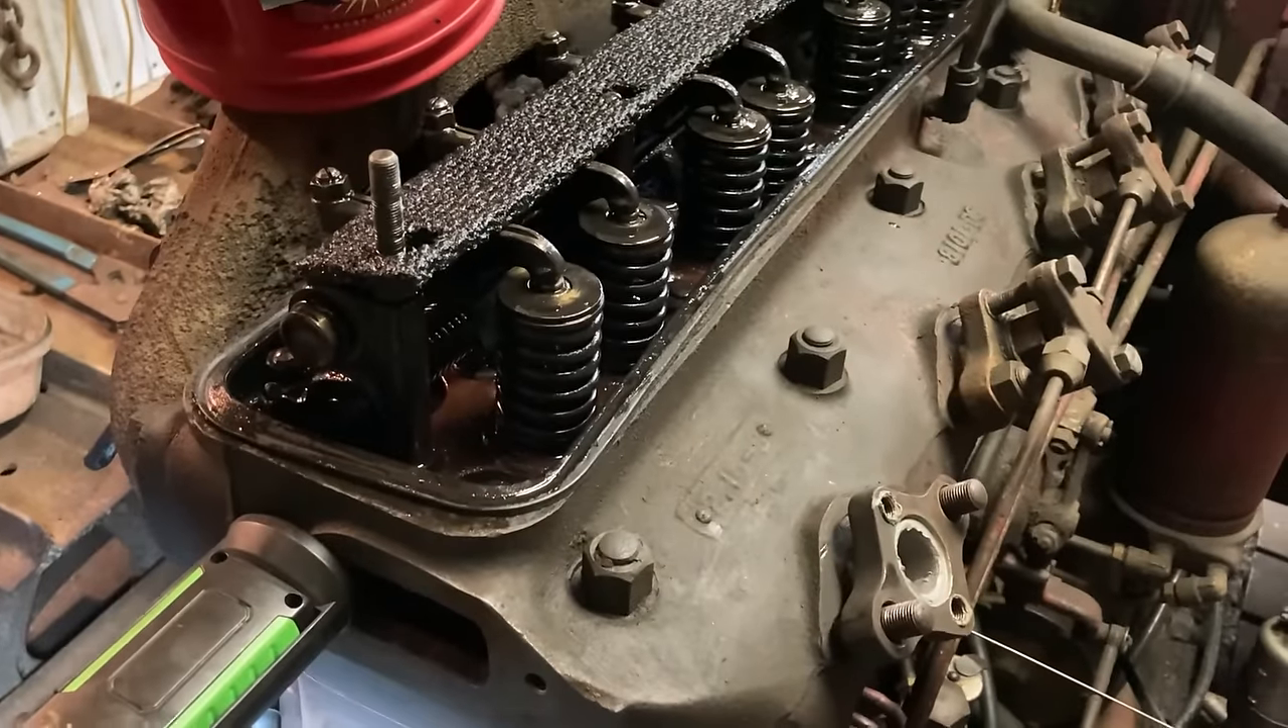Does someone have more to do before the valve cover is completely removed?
No.